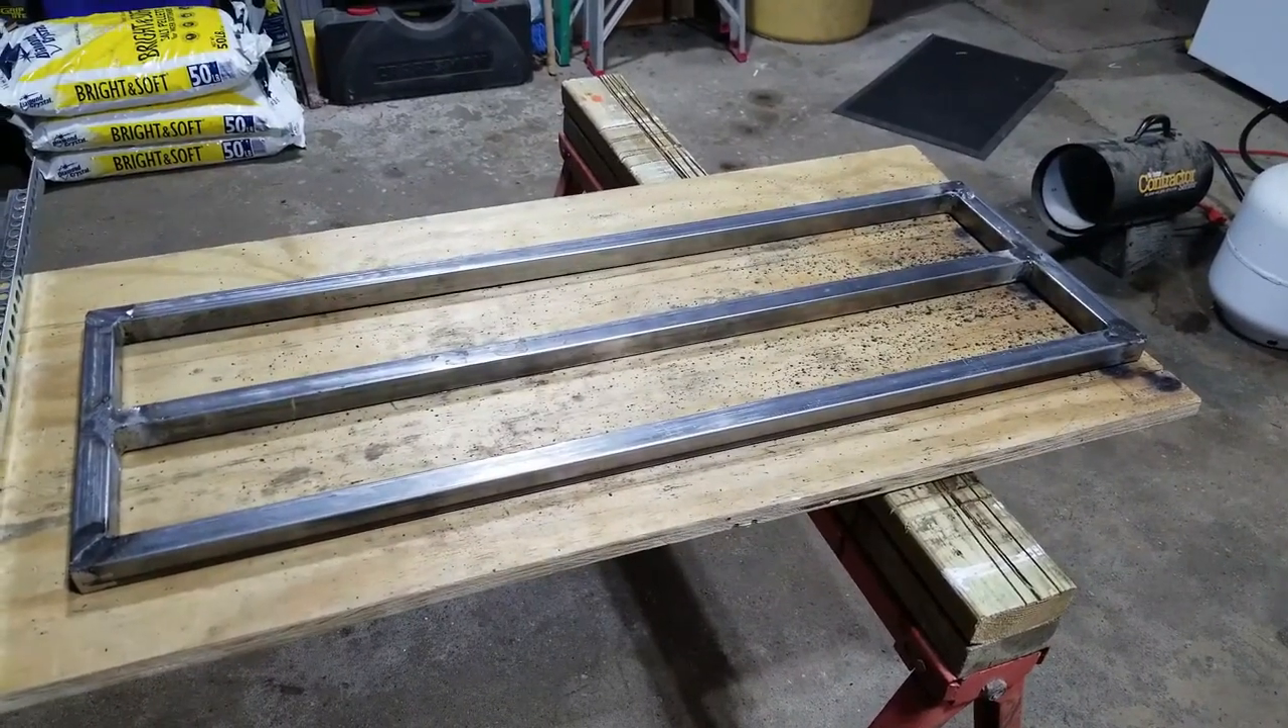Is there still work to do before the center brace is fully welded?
No.